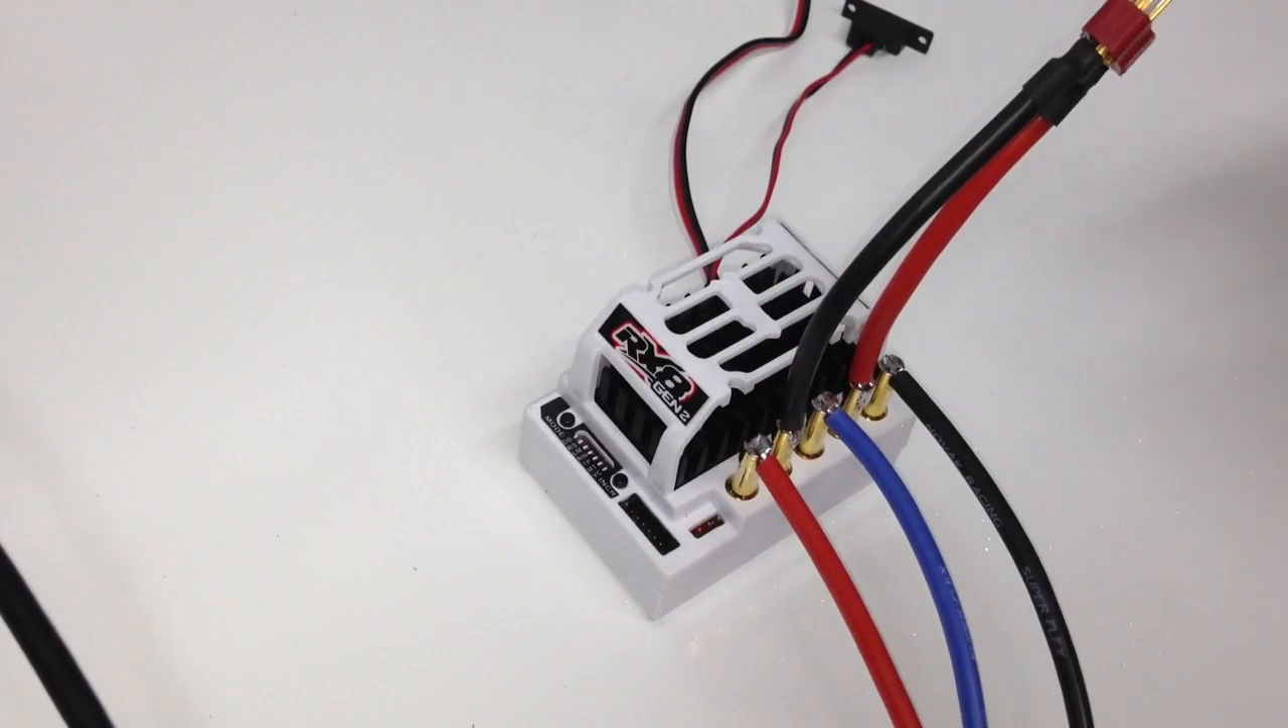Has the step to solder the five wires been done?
Yes.